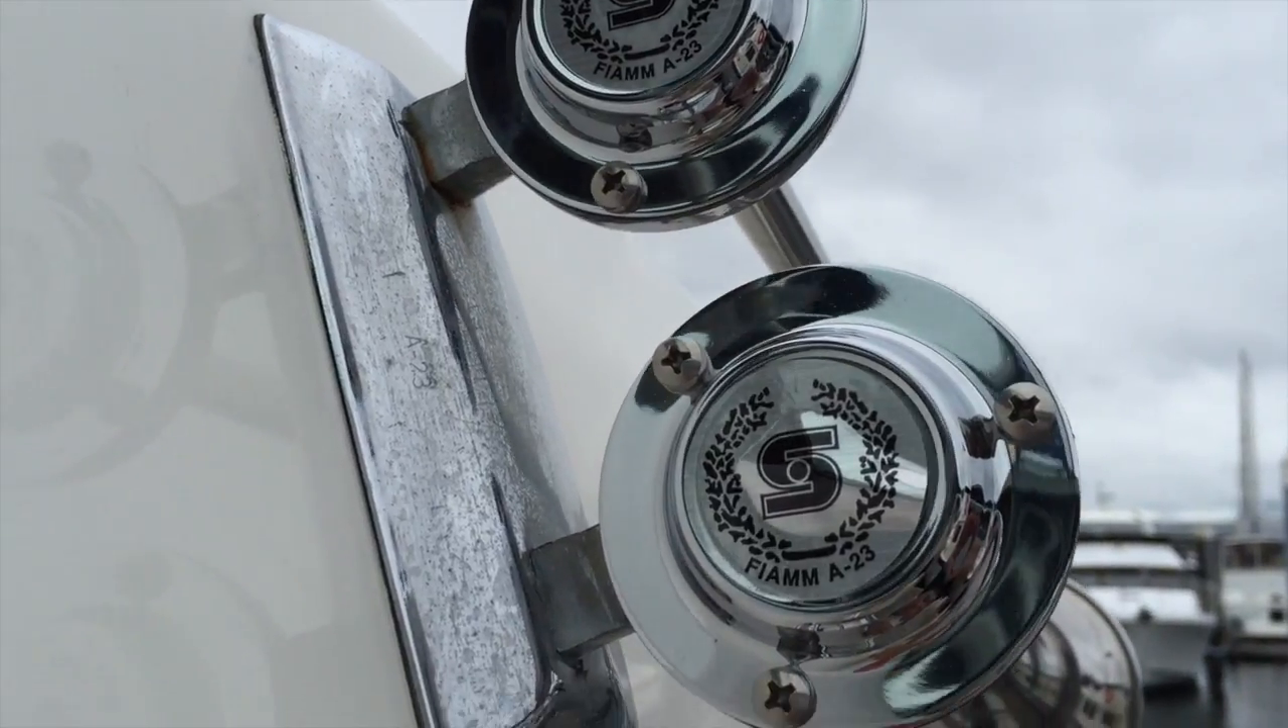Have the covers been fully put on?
Yes.